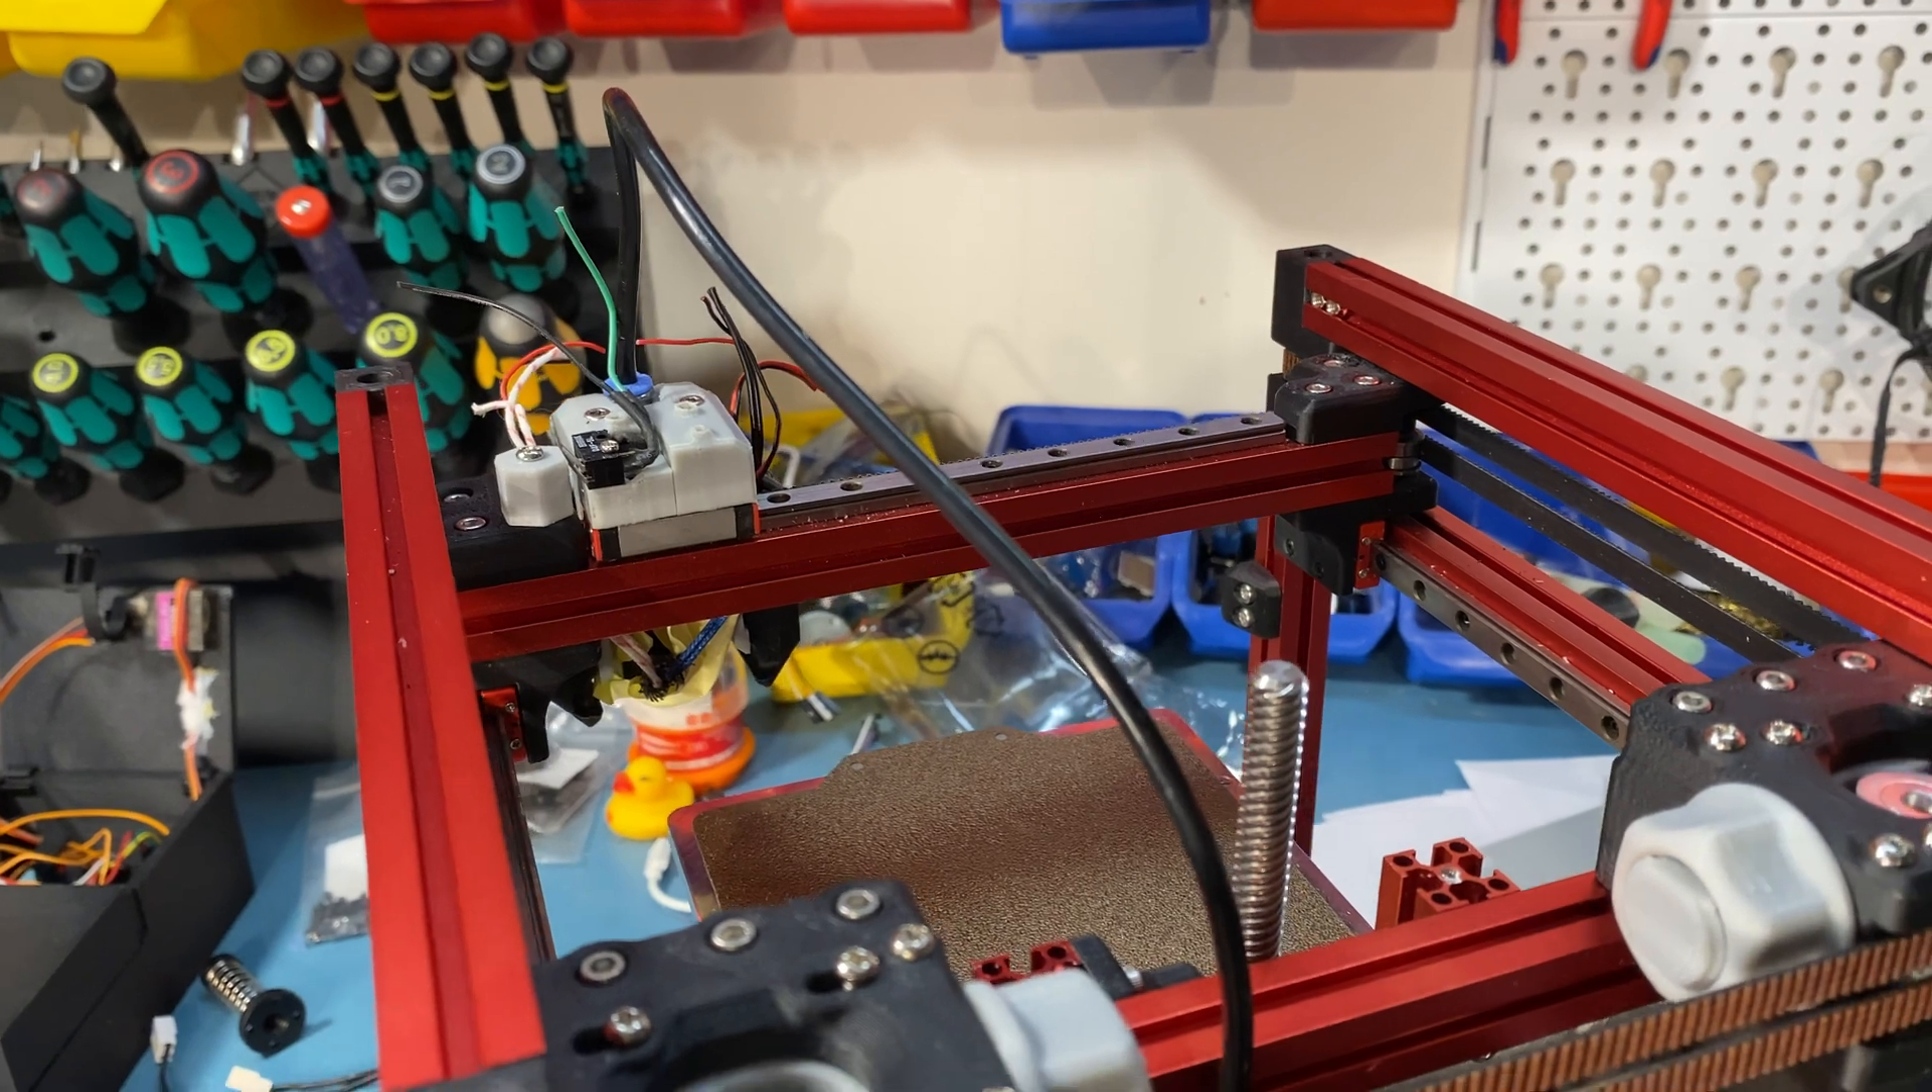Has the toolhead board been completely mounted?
No.